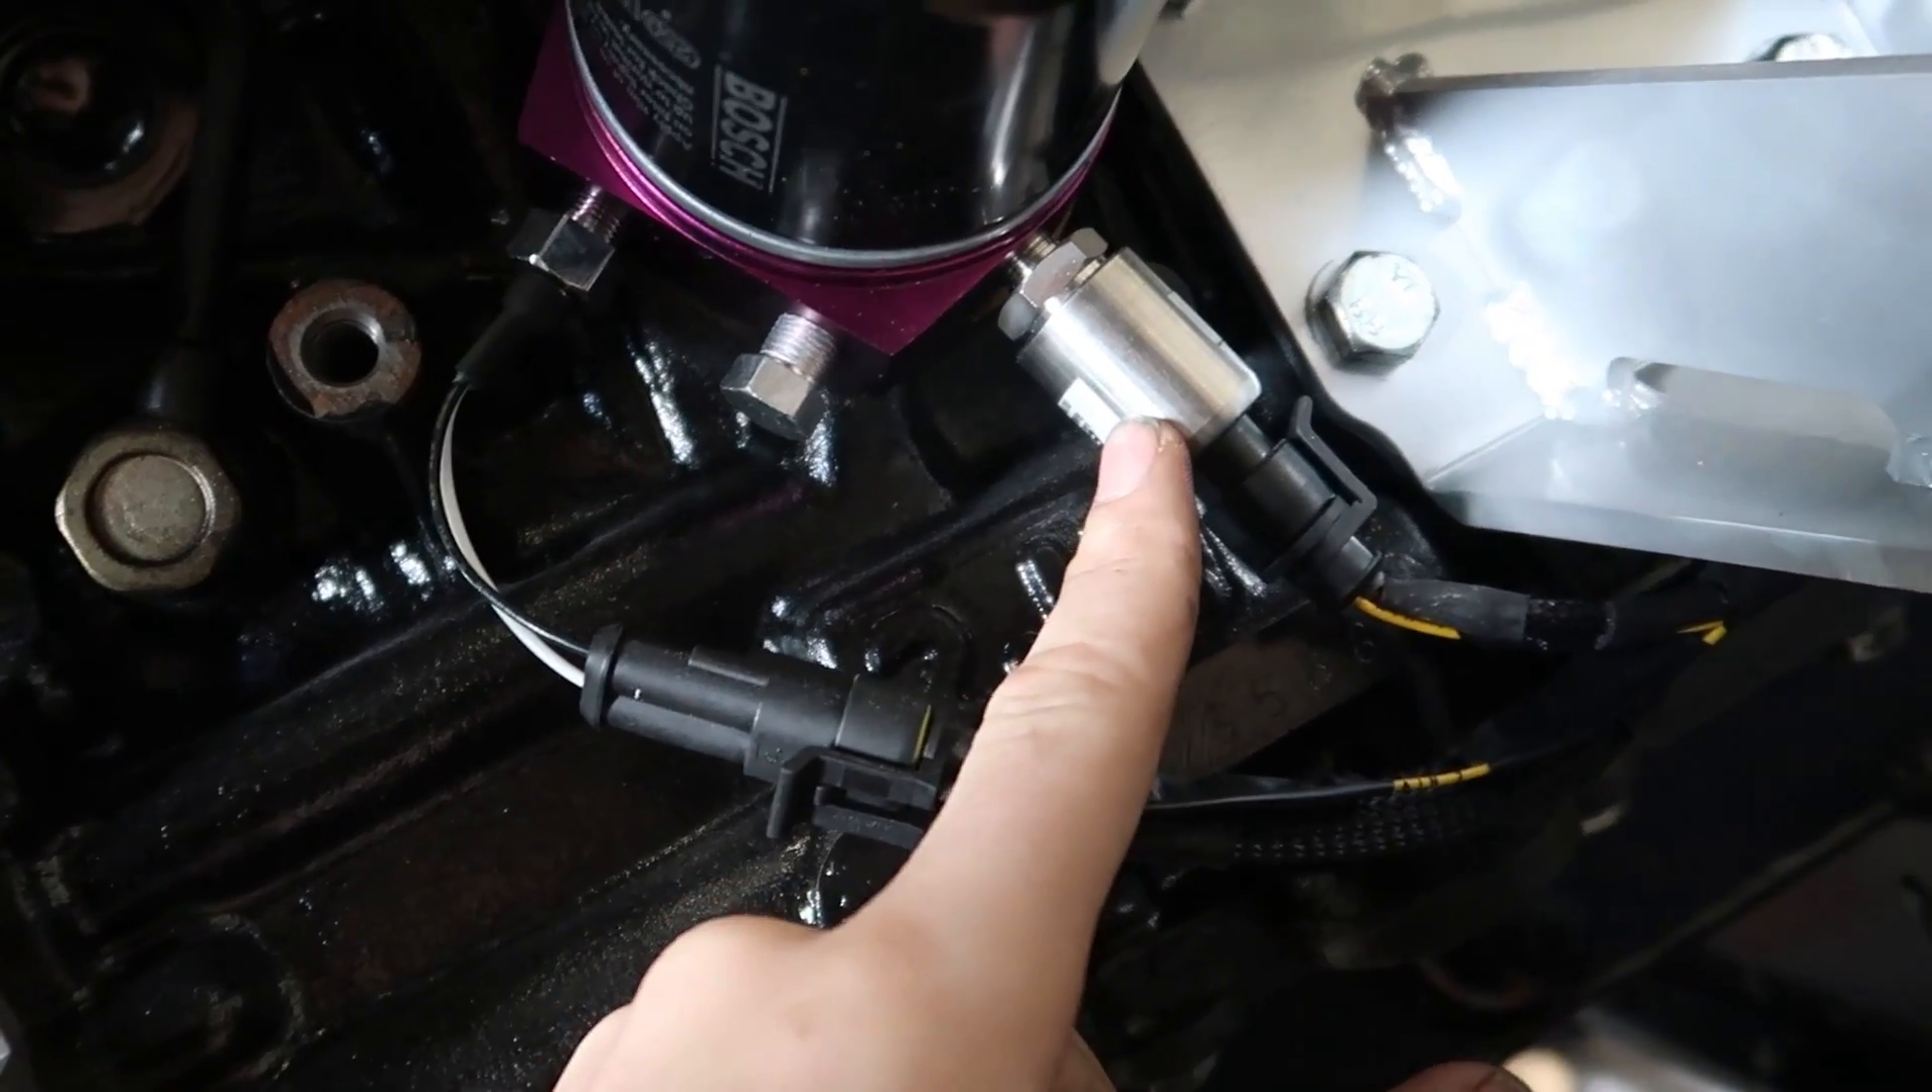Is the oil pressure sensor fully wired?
Yes.